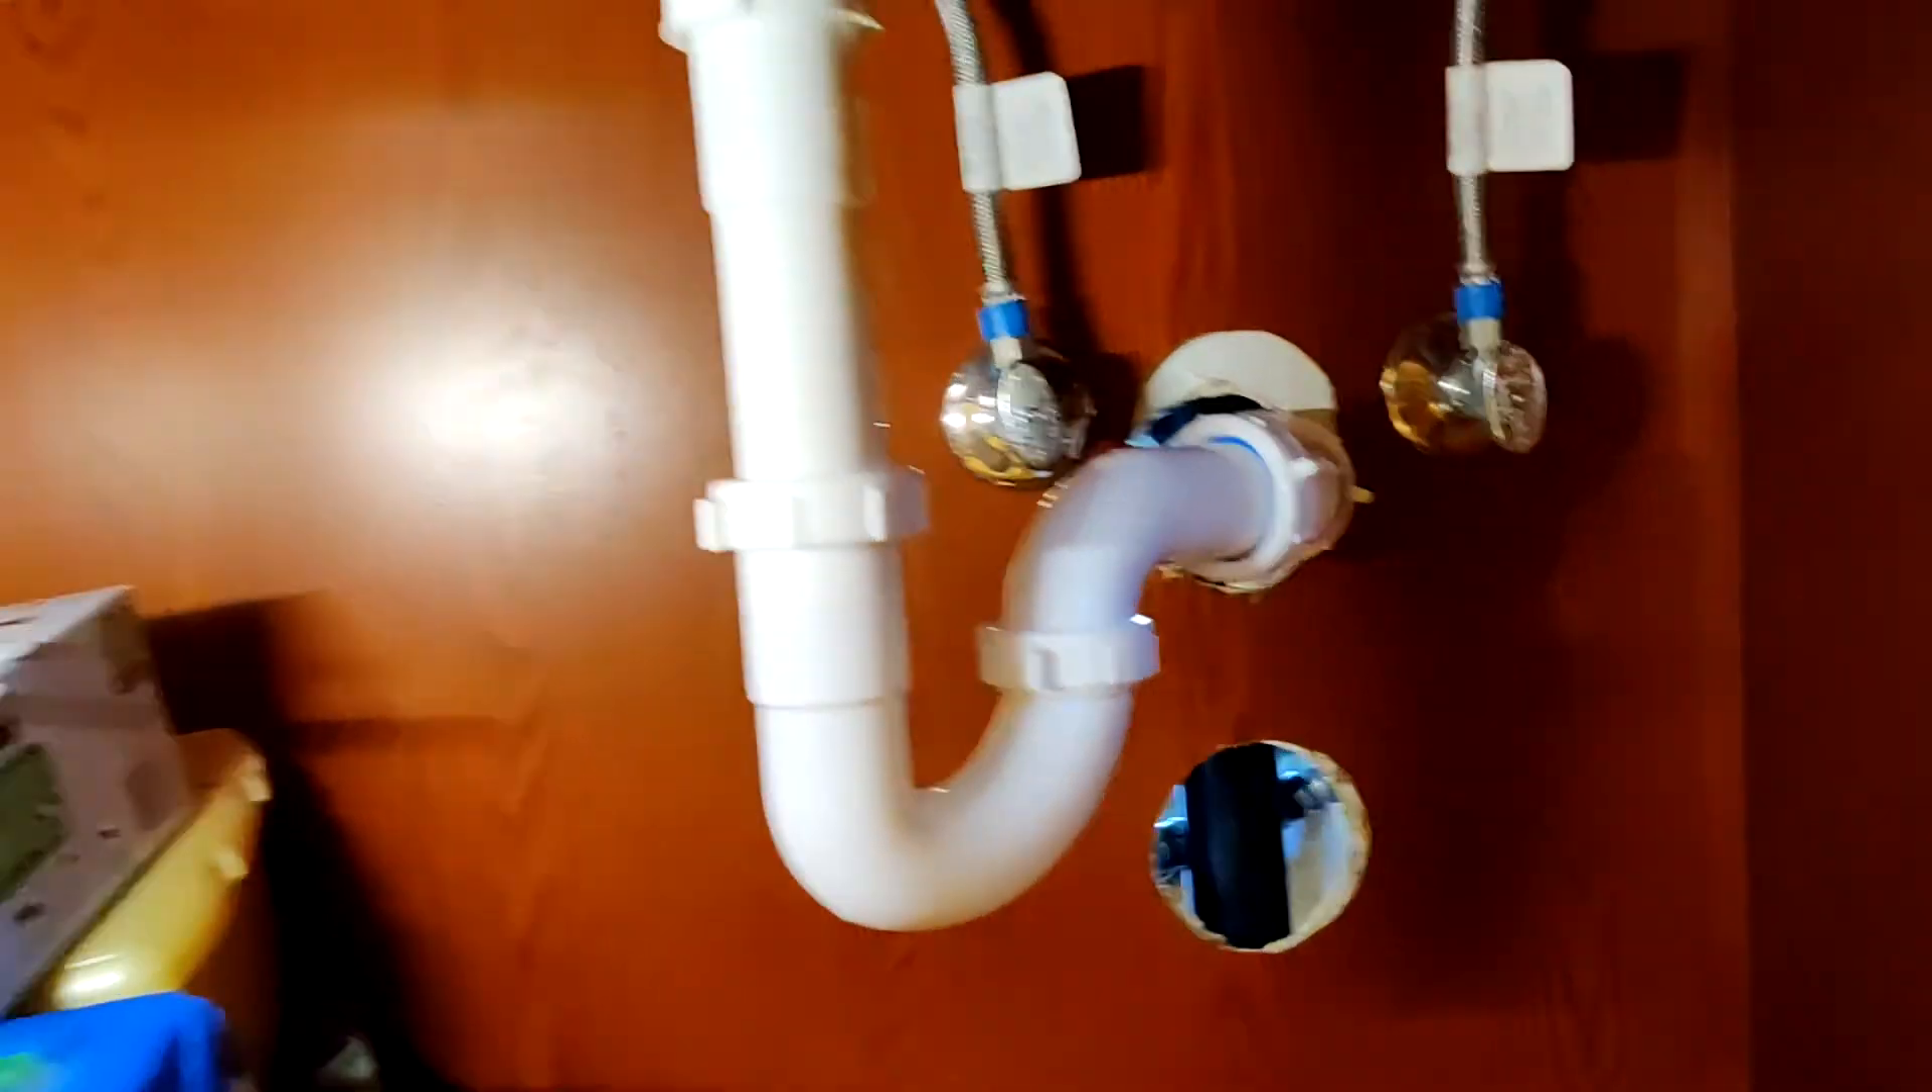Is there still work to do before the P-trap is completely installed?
No.